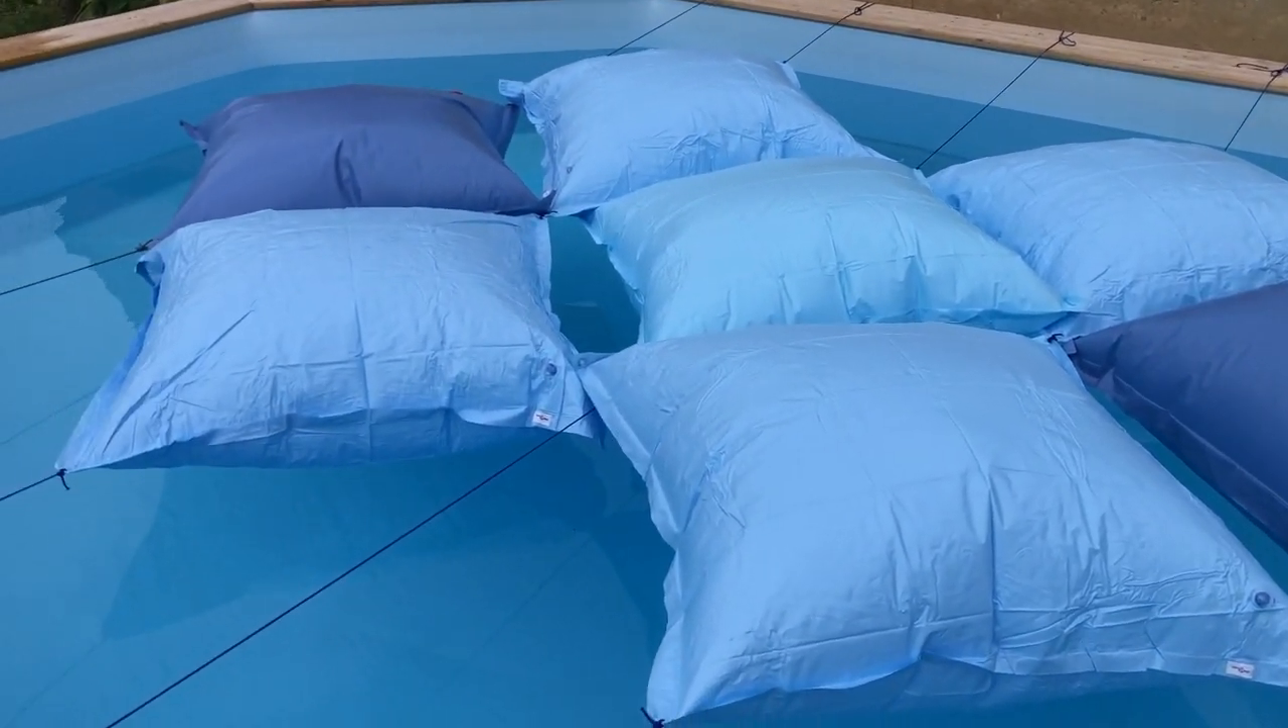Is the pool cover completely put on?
No.